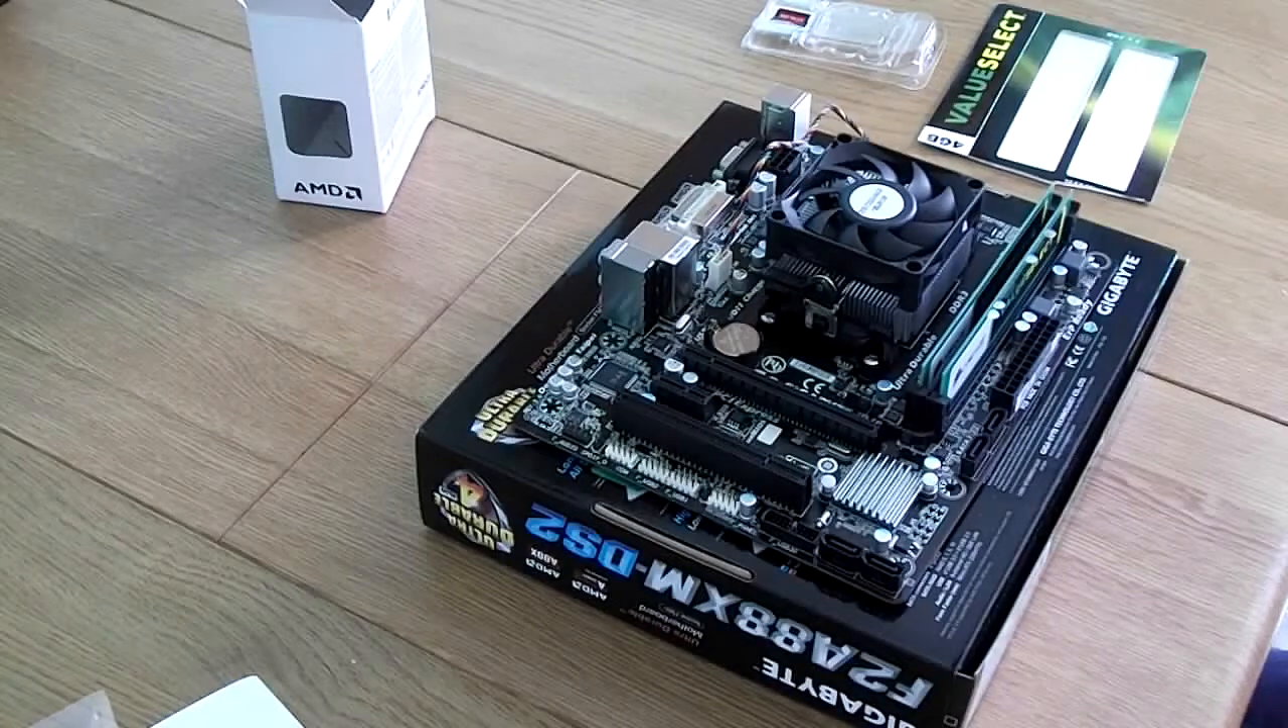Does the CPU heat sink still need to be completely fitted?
No.